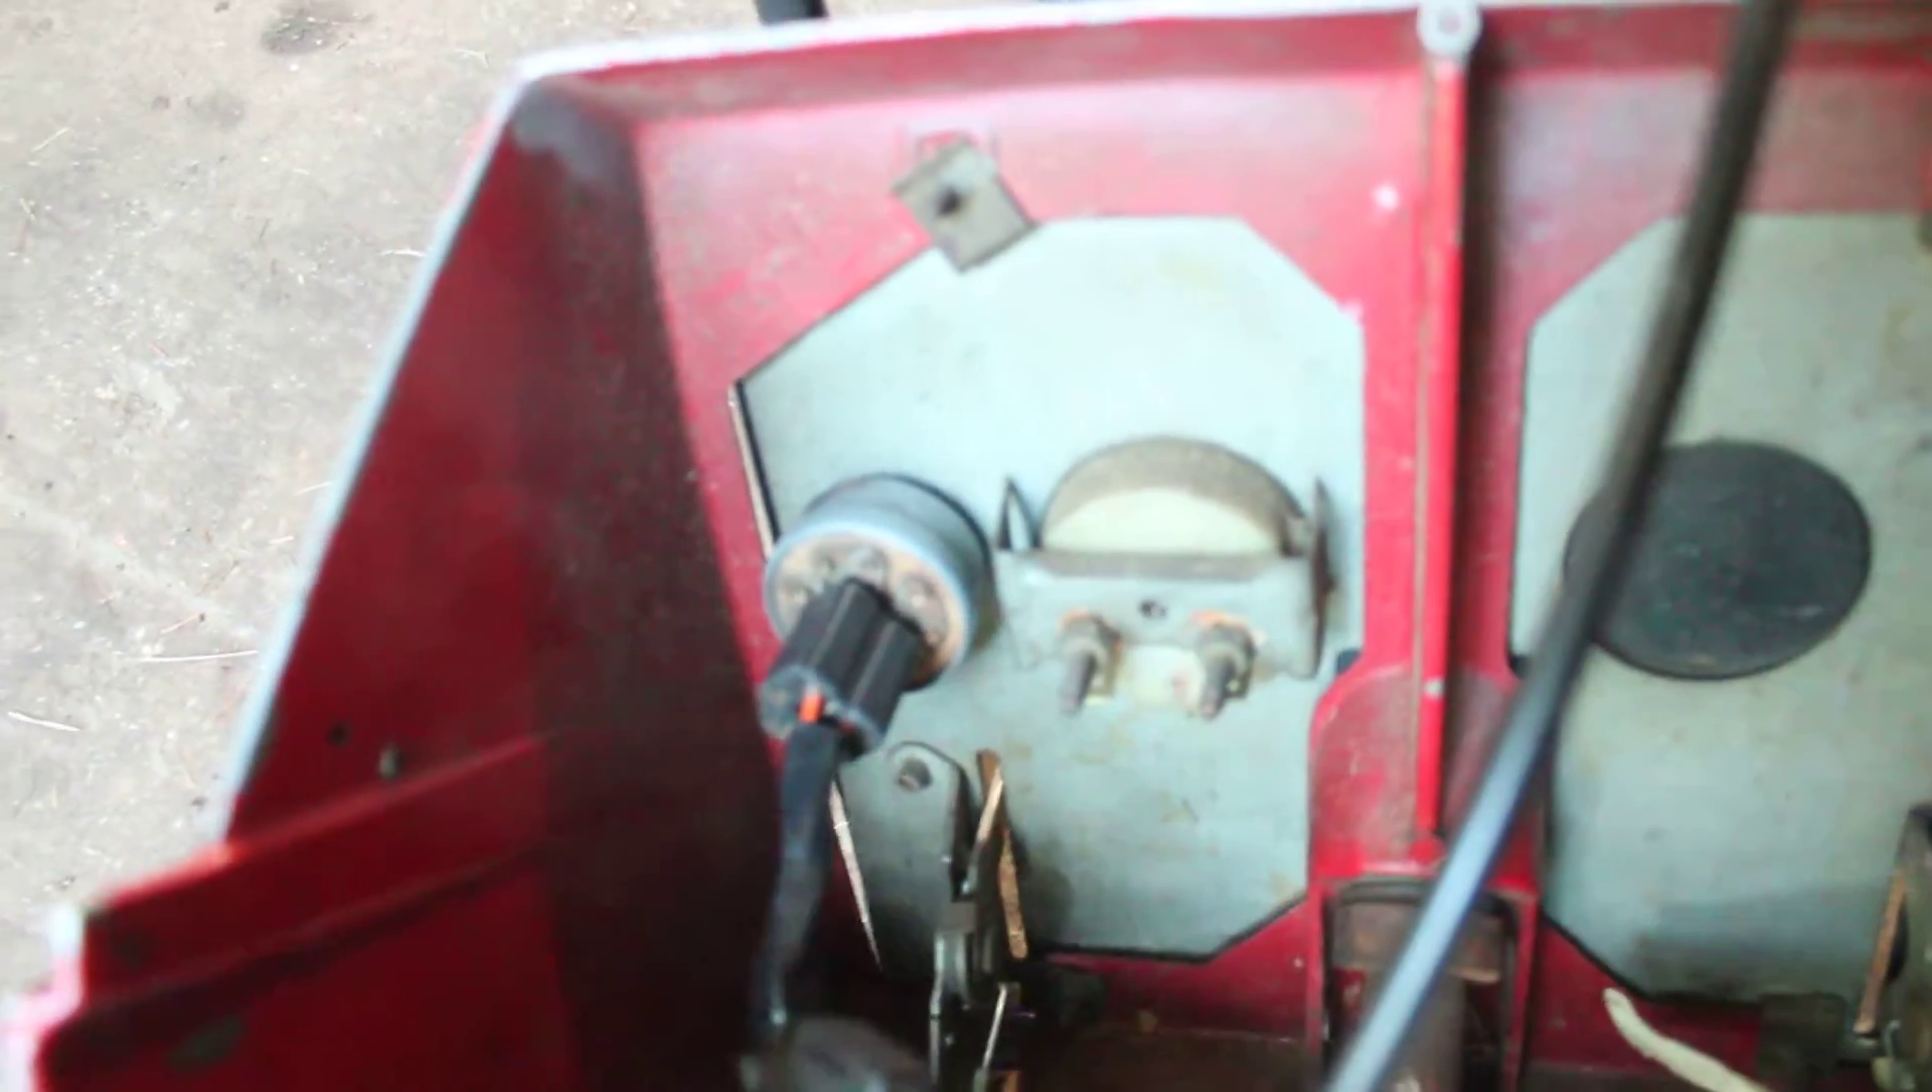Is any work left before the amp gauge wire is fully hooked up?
Yes.